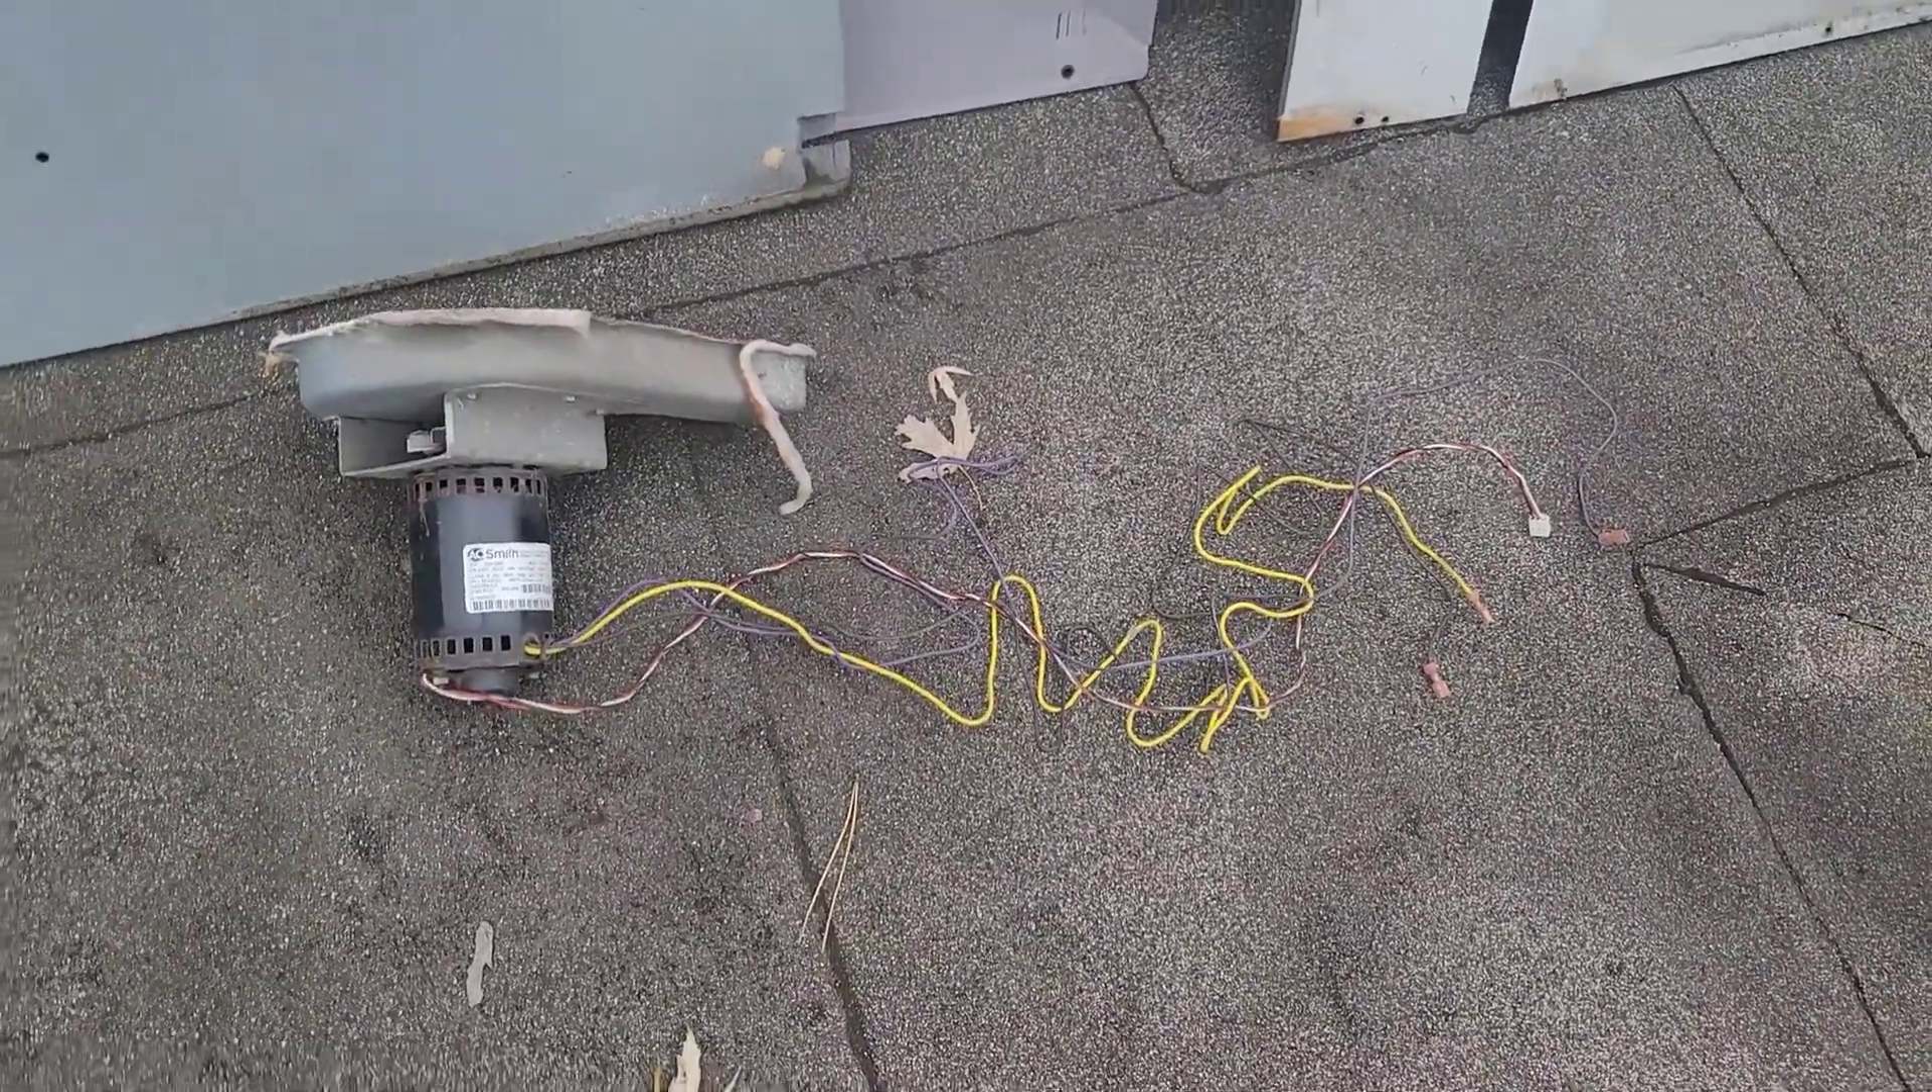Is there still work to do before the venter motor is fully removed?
No.